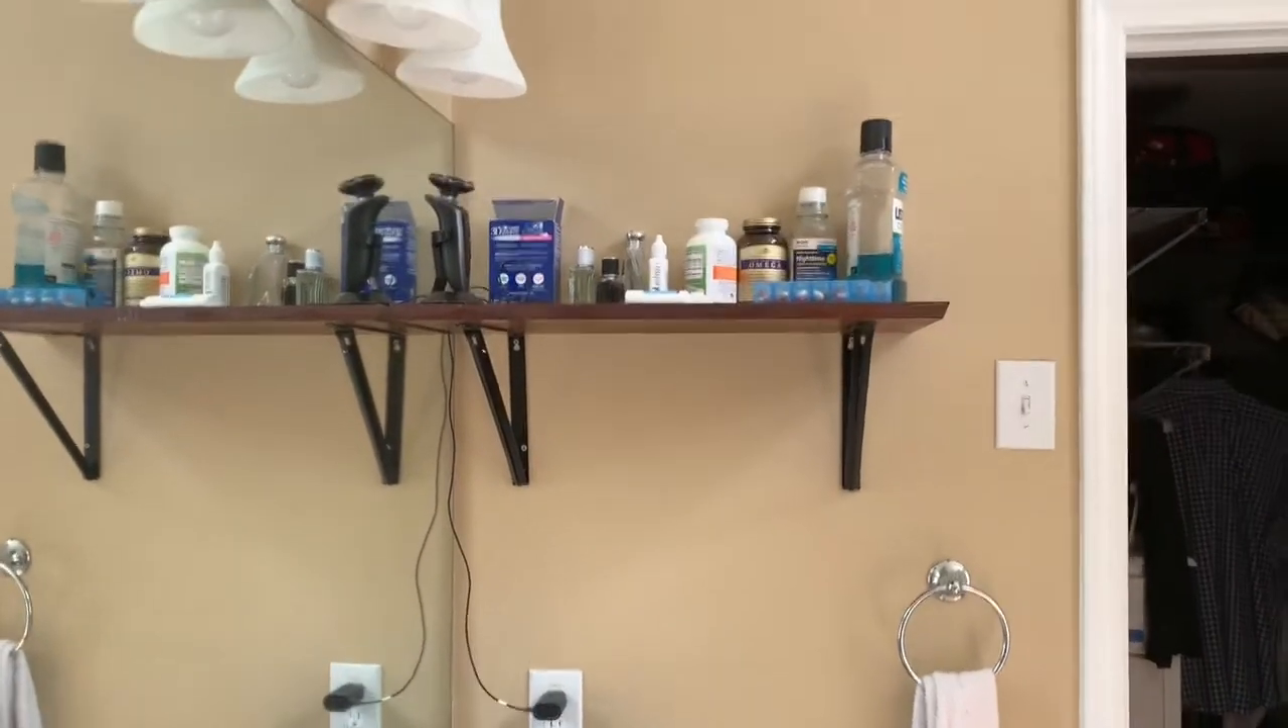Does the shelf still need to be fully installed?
No.